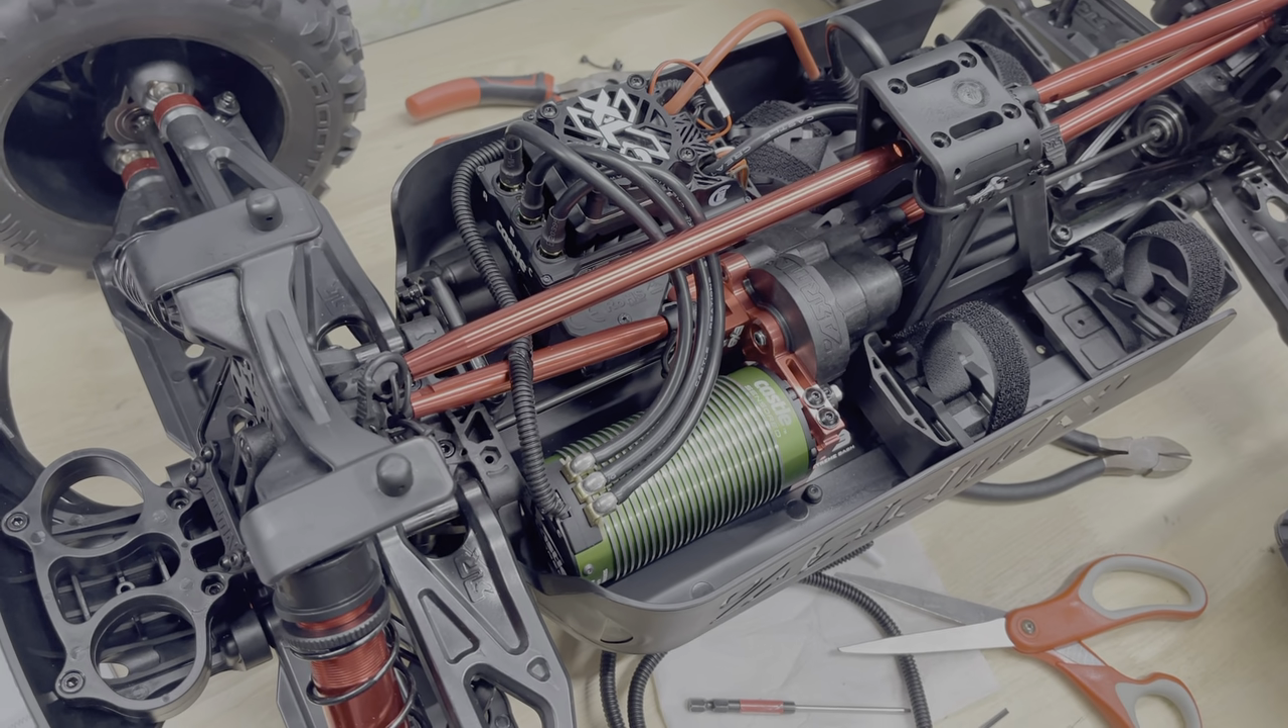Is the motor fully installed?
Yes.